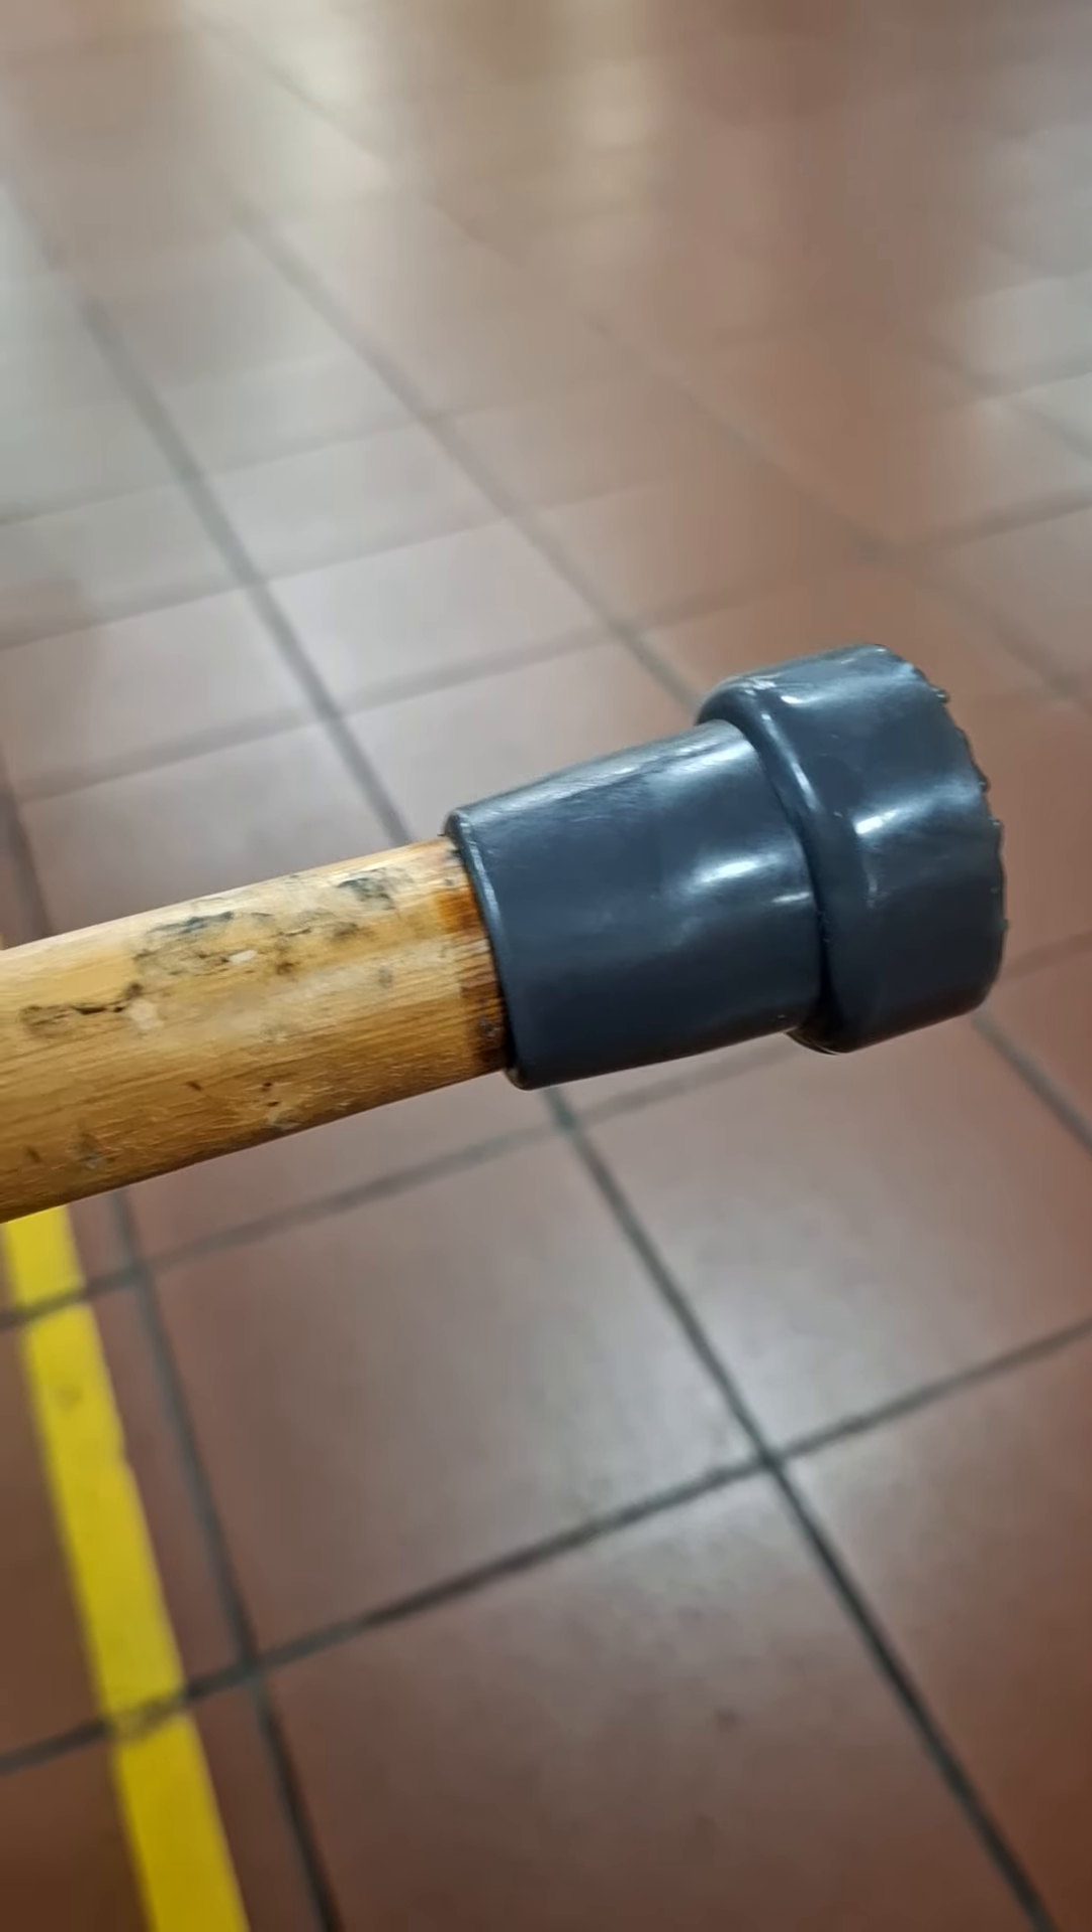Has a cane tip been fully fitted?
Yes.